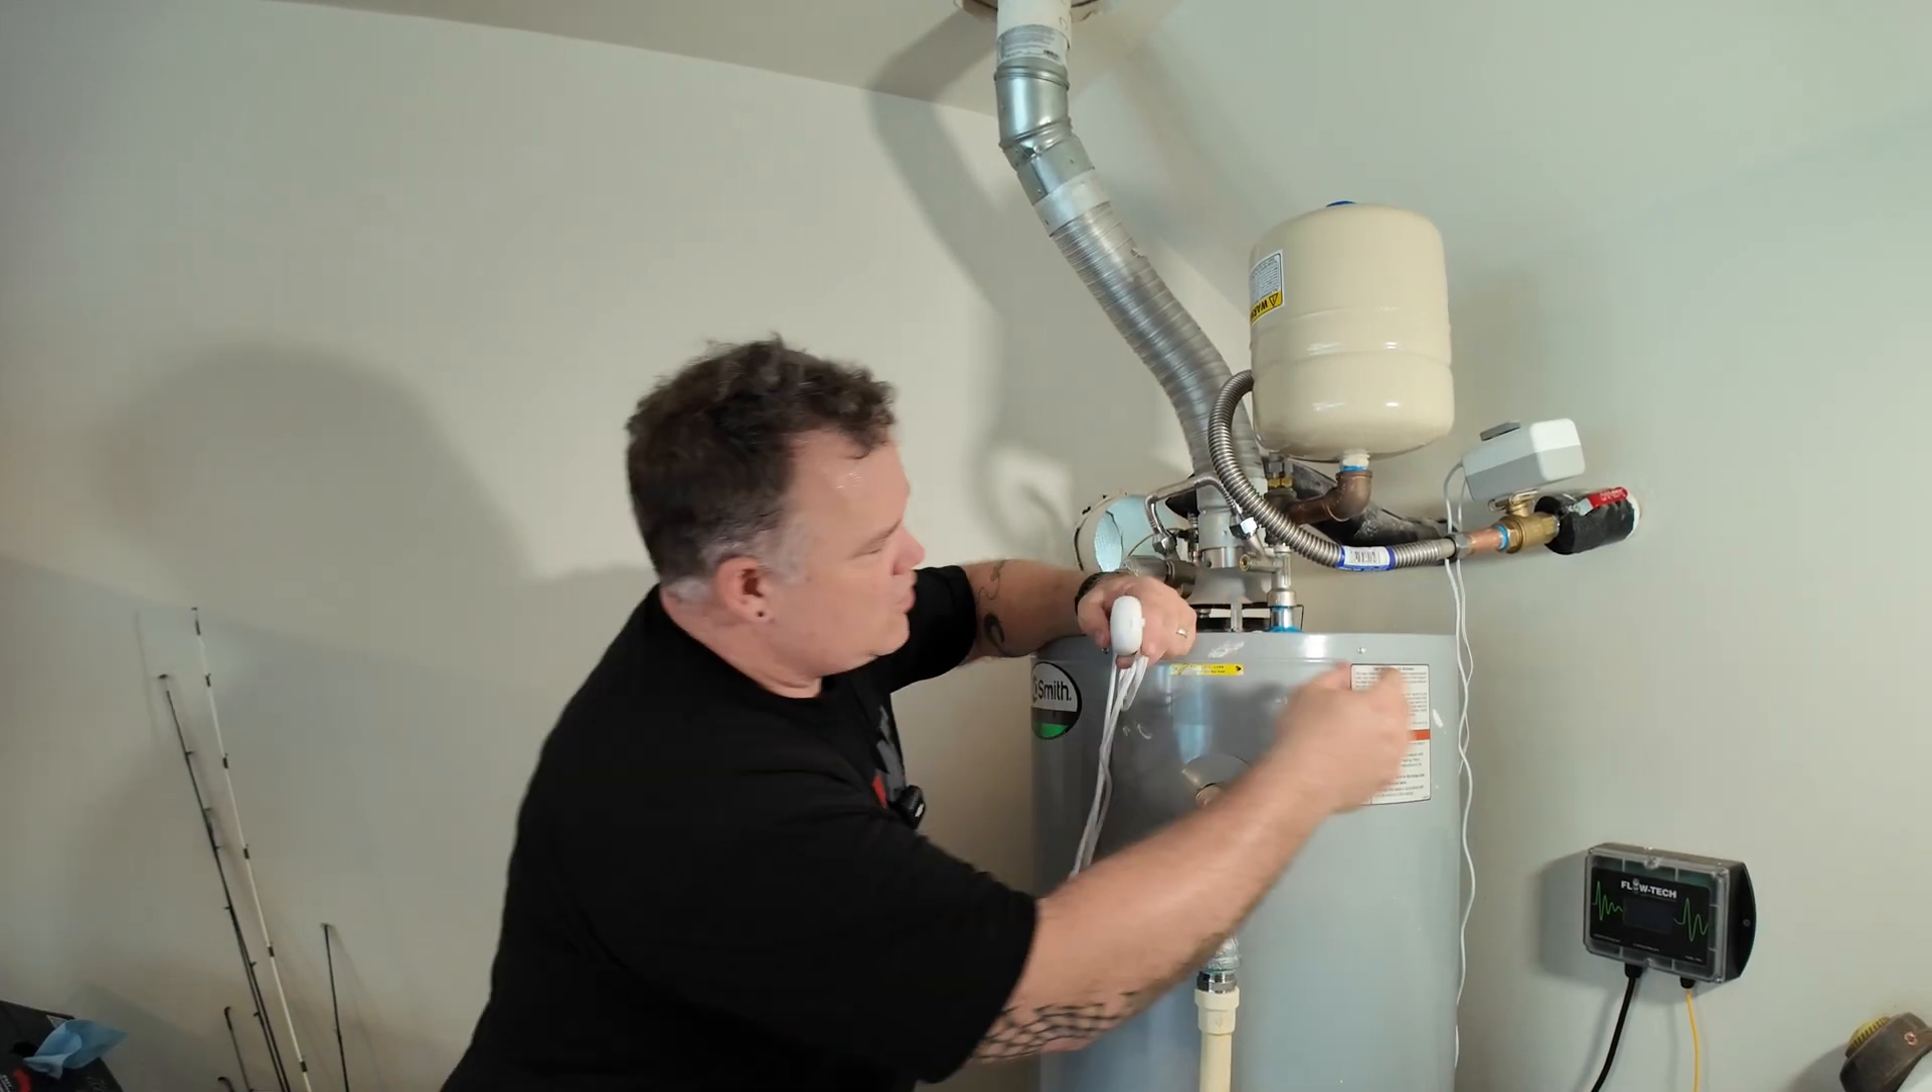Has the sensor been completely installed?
No.